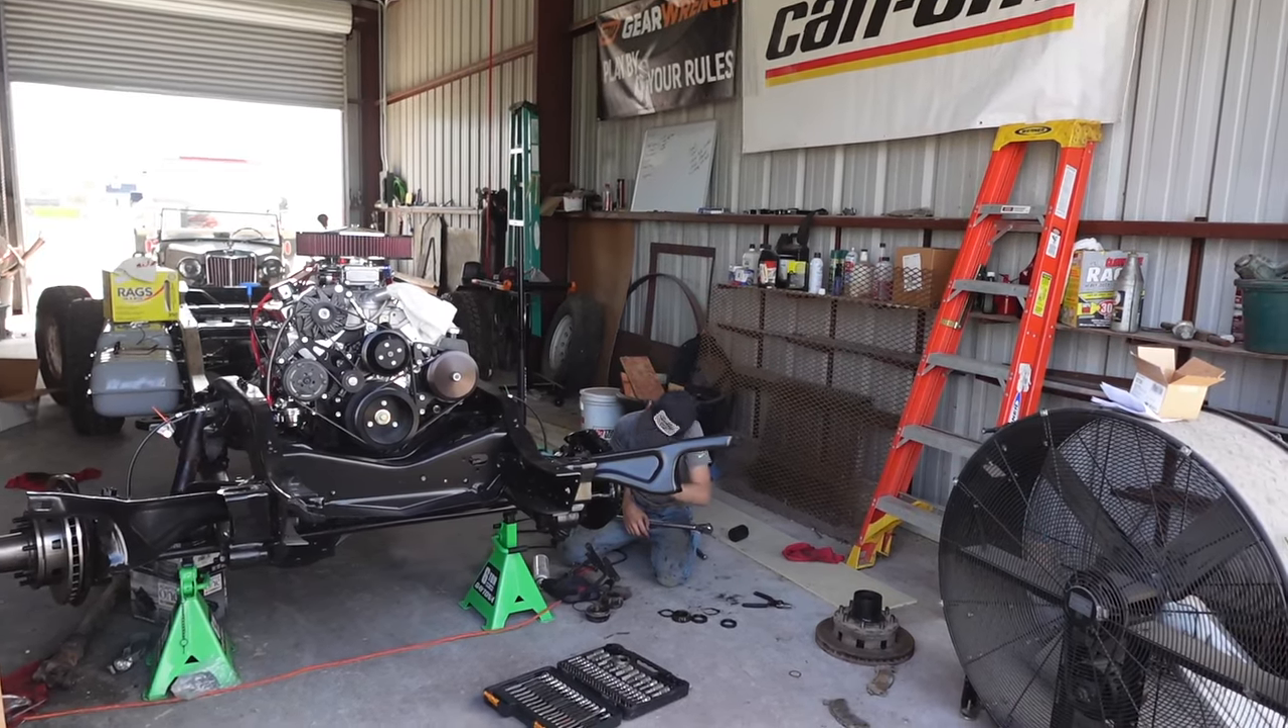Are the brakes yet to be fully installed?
Yes.